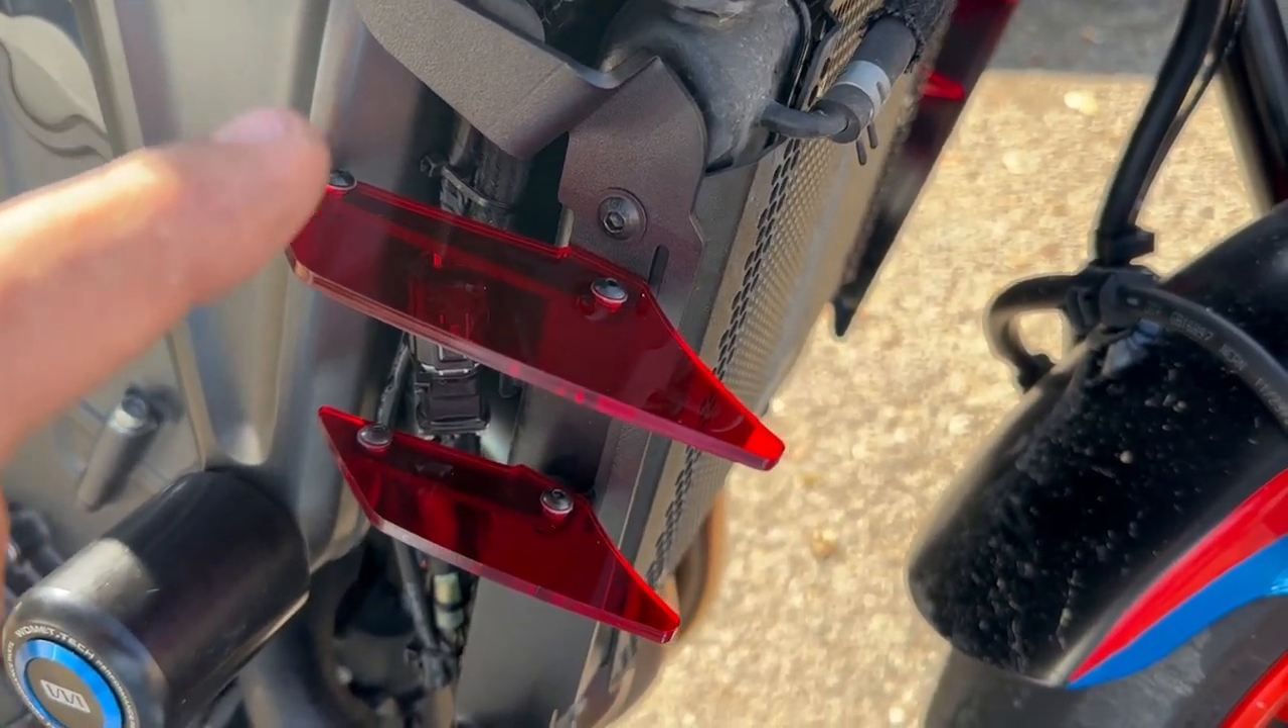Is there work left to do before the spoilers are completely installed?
No.